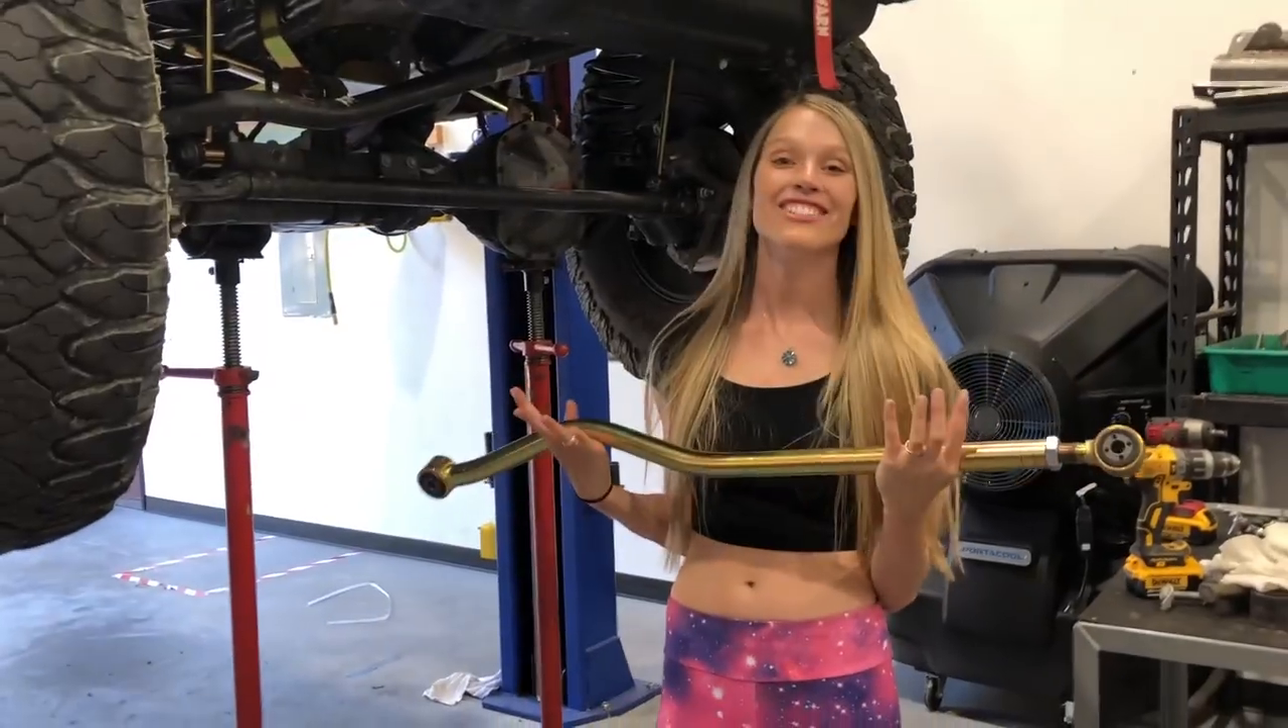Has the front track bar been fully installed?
No.